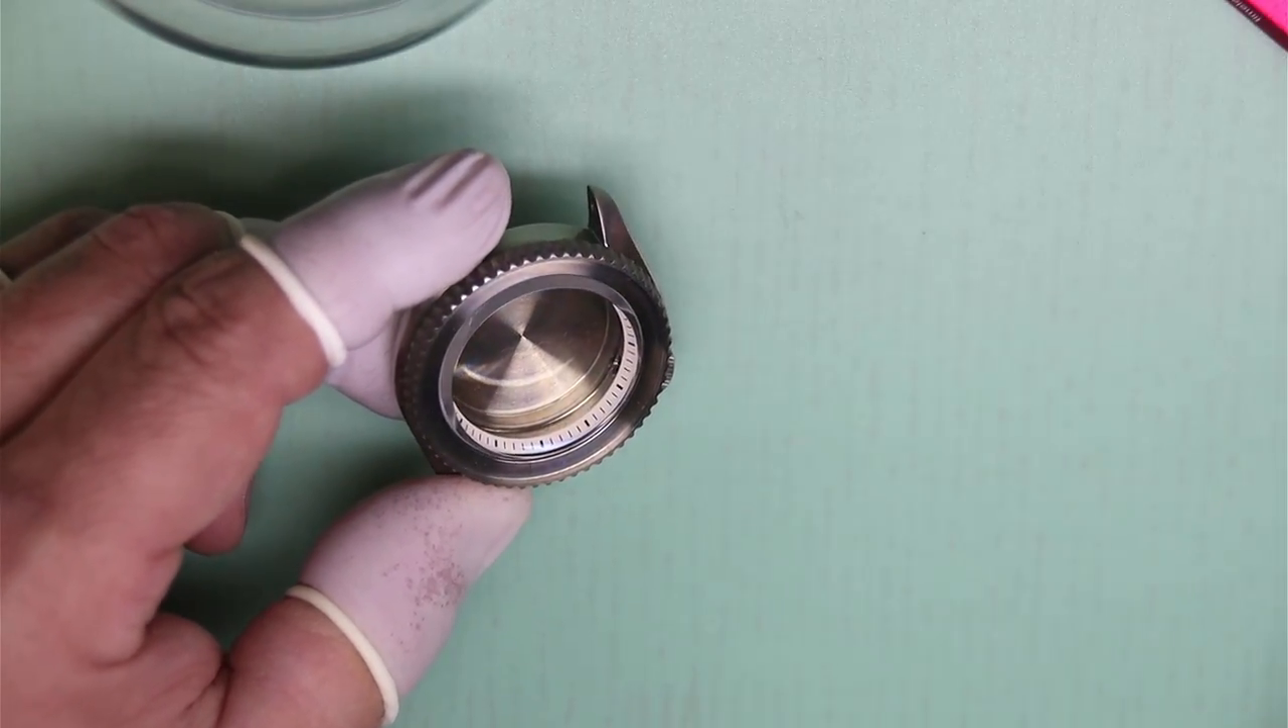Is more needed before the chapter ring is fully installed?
No.